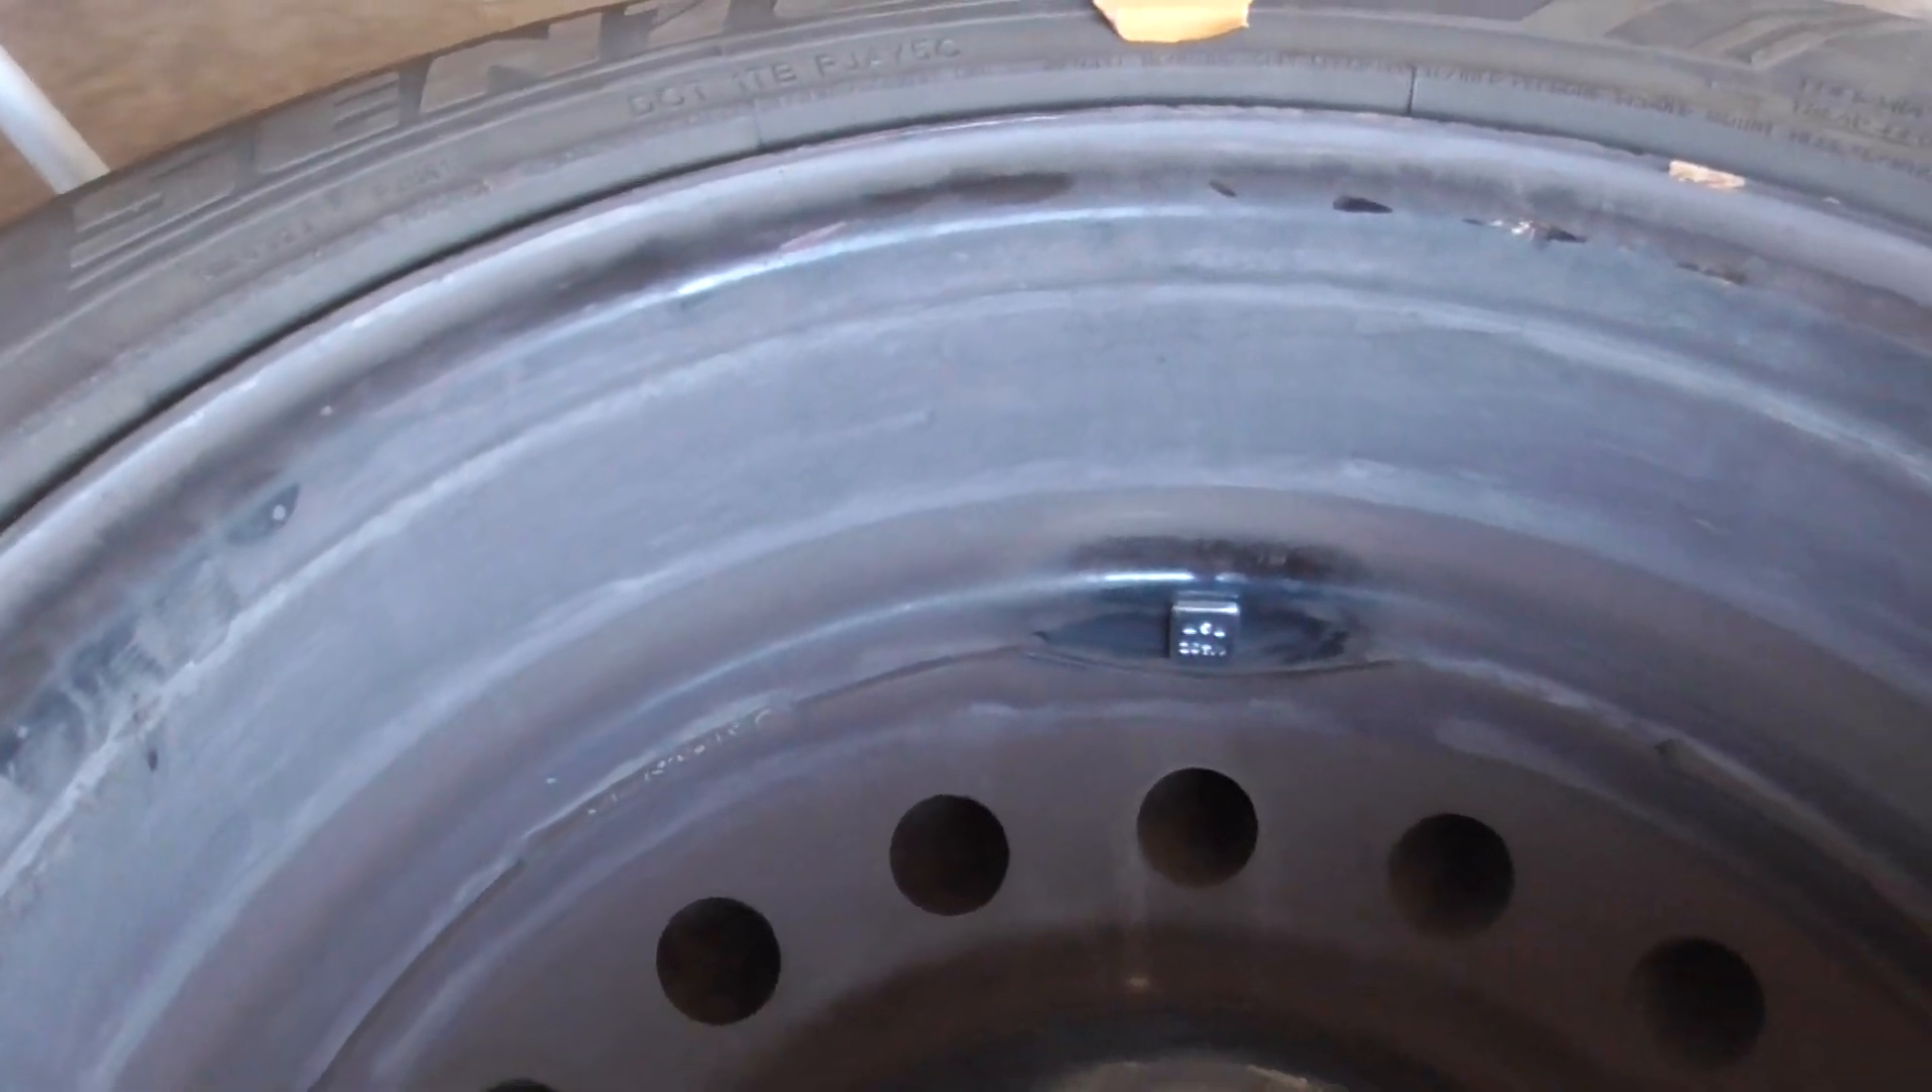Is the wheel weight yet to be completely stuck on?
No.